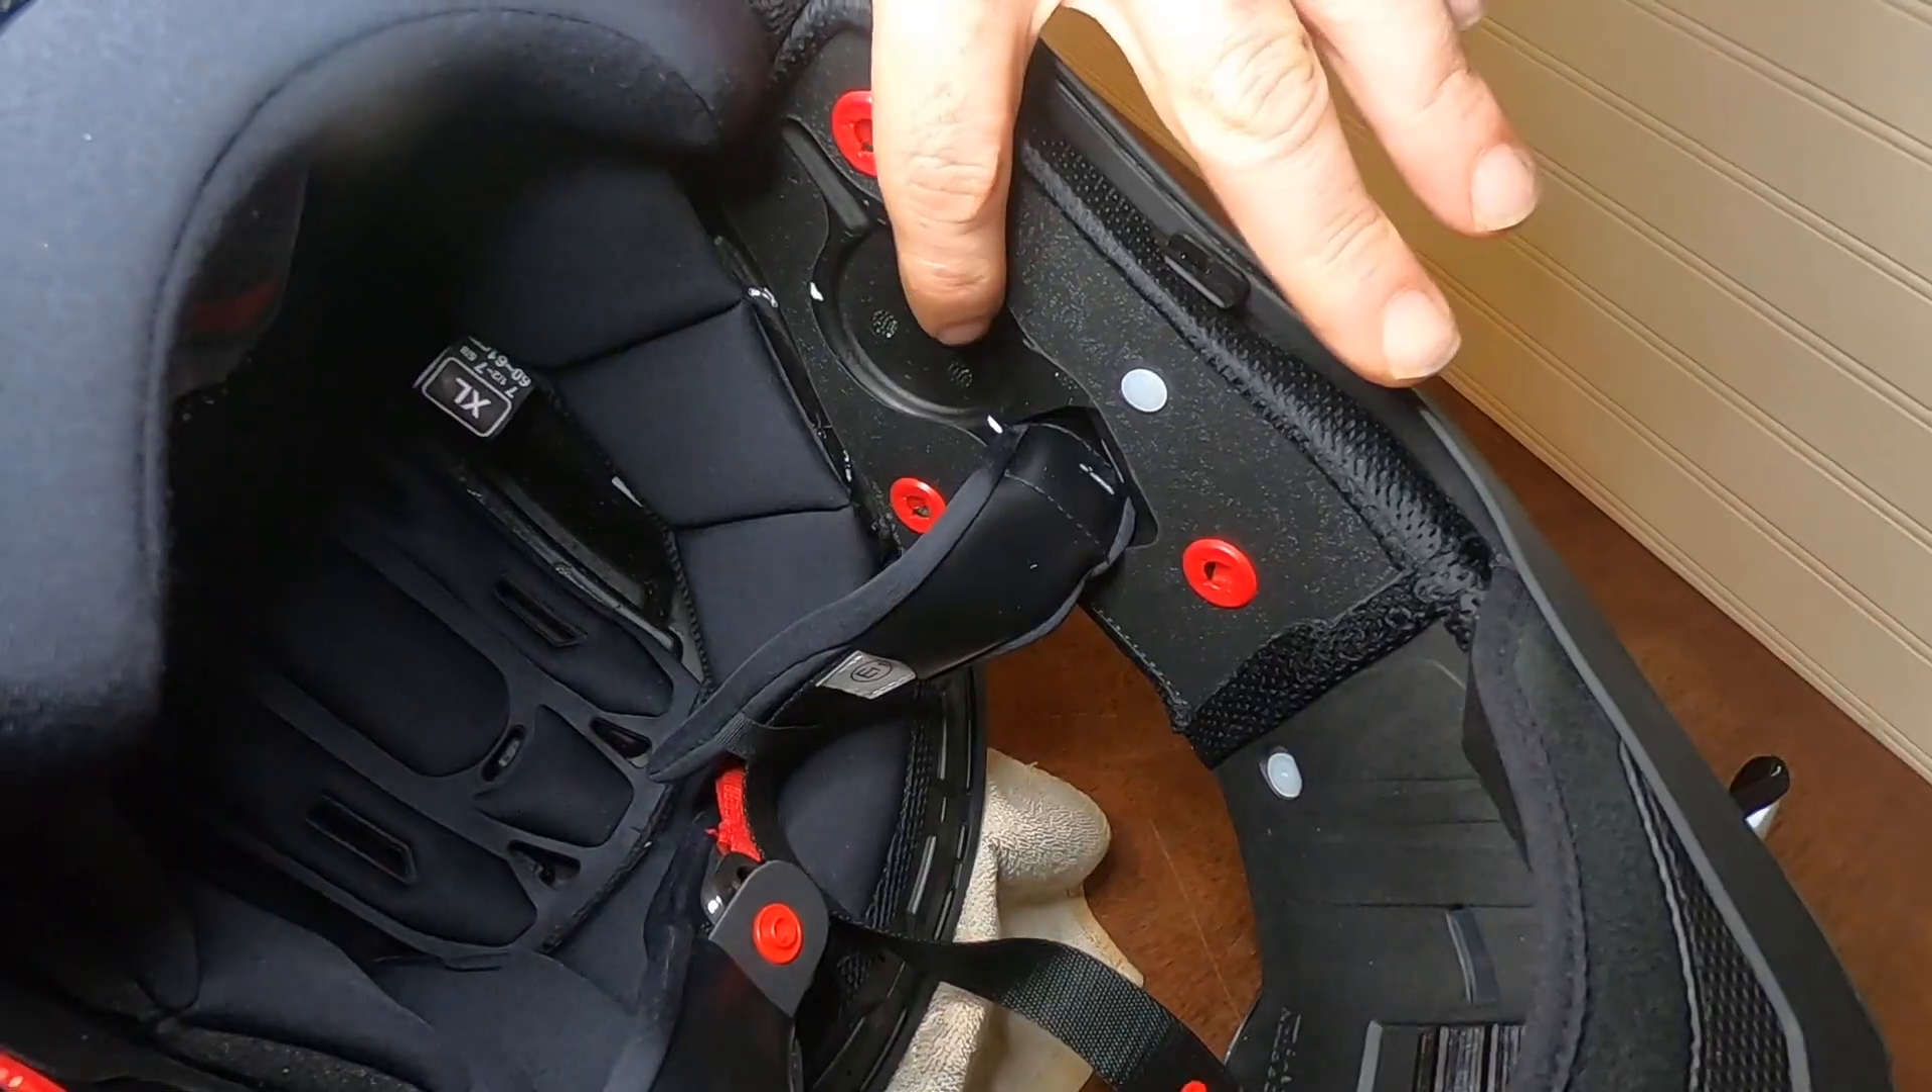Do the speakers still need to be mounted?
Yes.